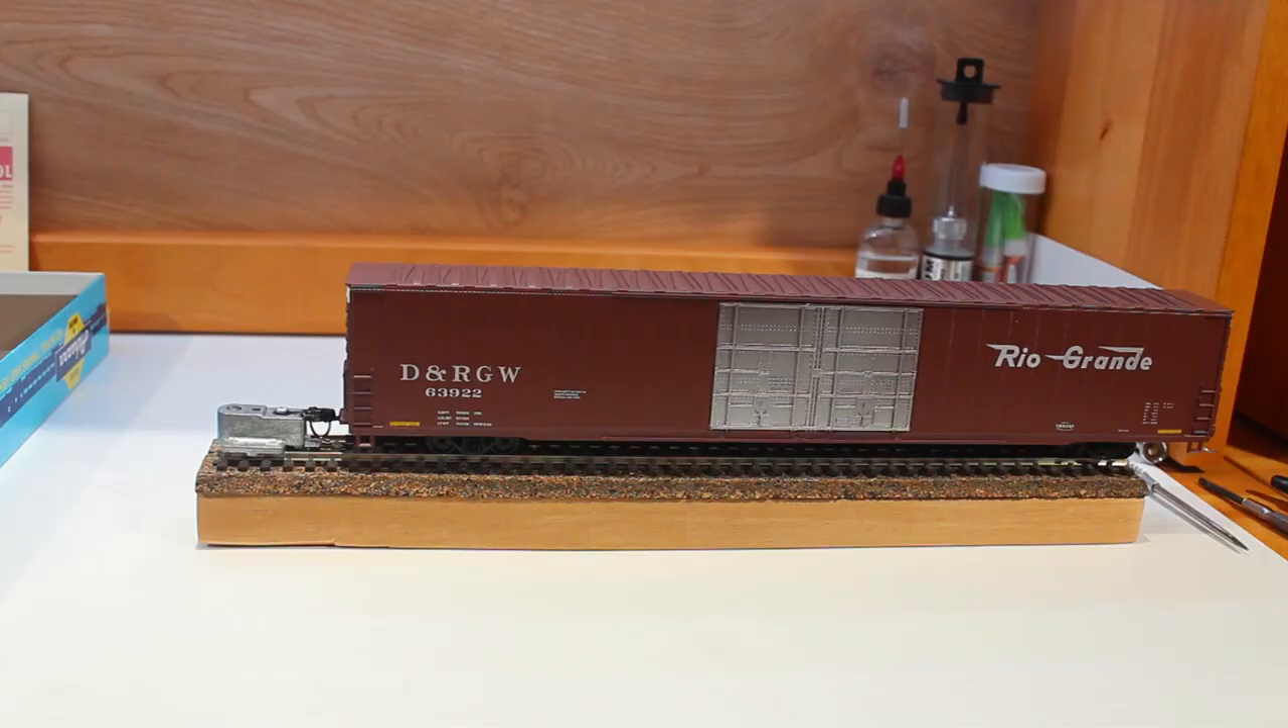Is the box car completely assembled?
Yes.